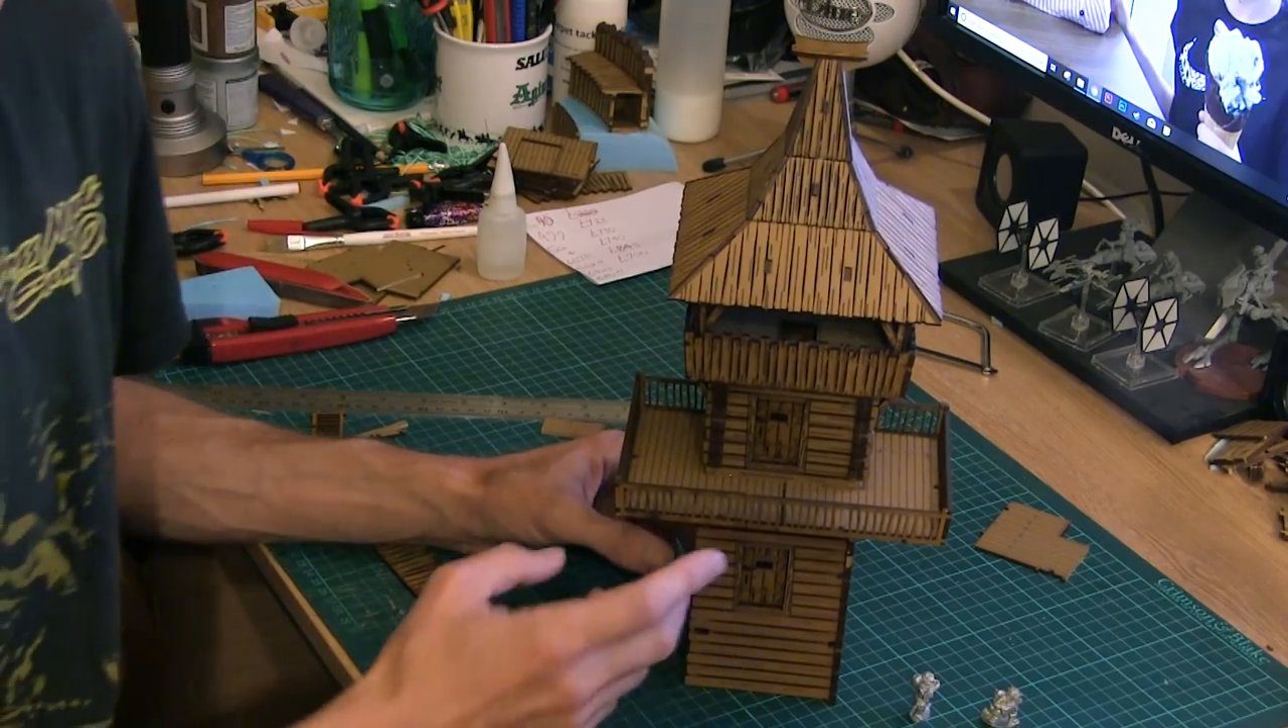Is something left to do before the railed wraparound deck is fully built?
No.